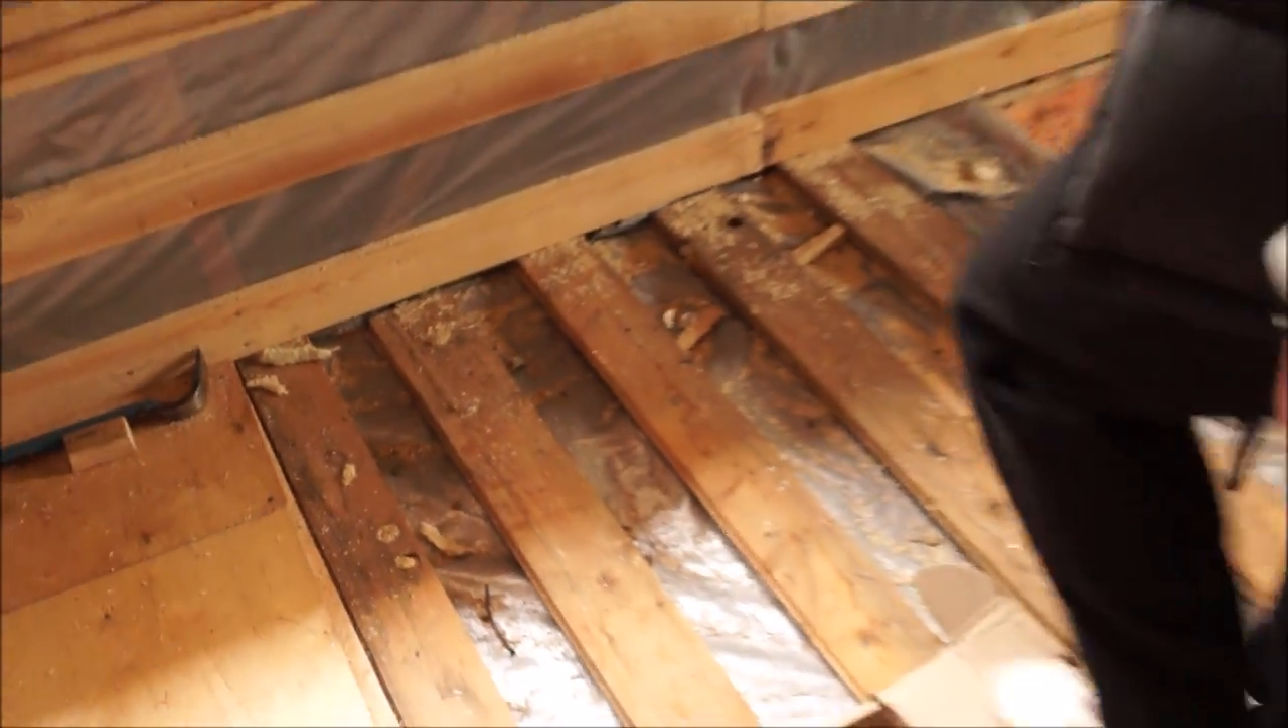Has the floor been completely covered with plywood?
No.